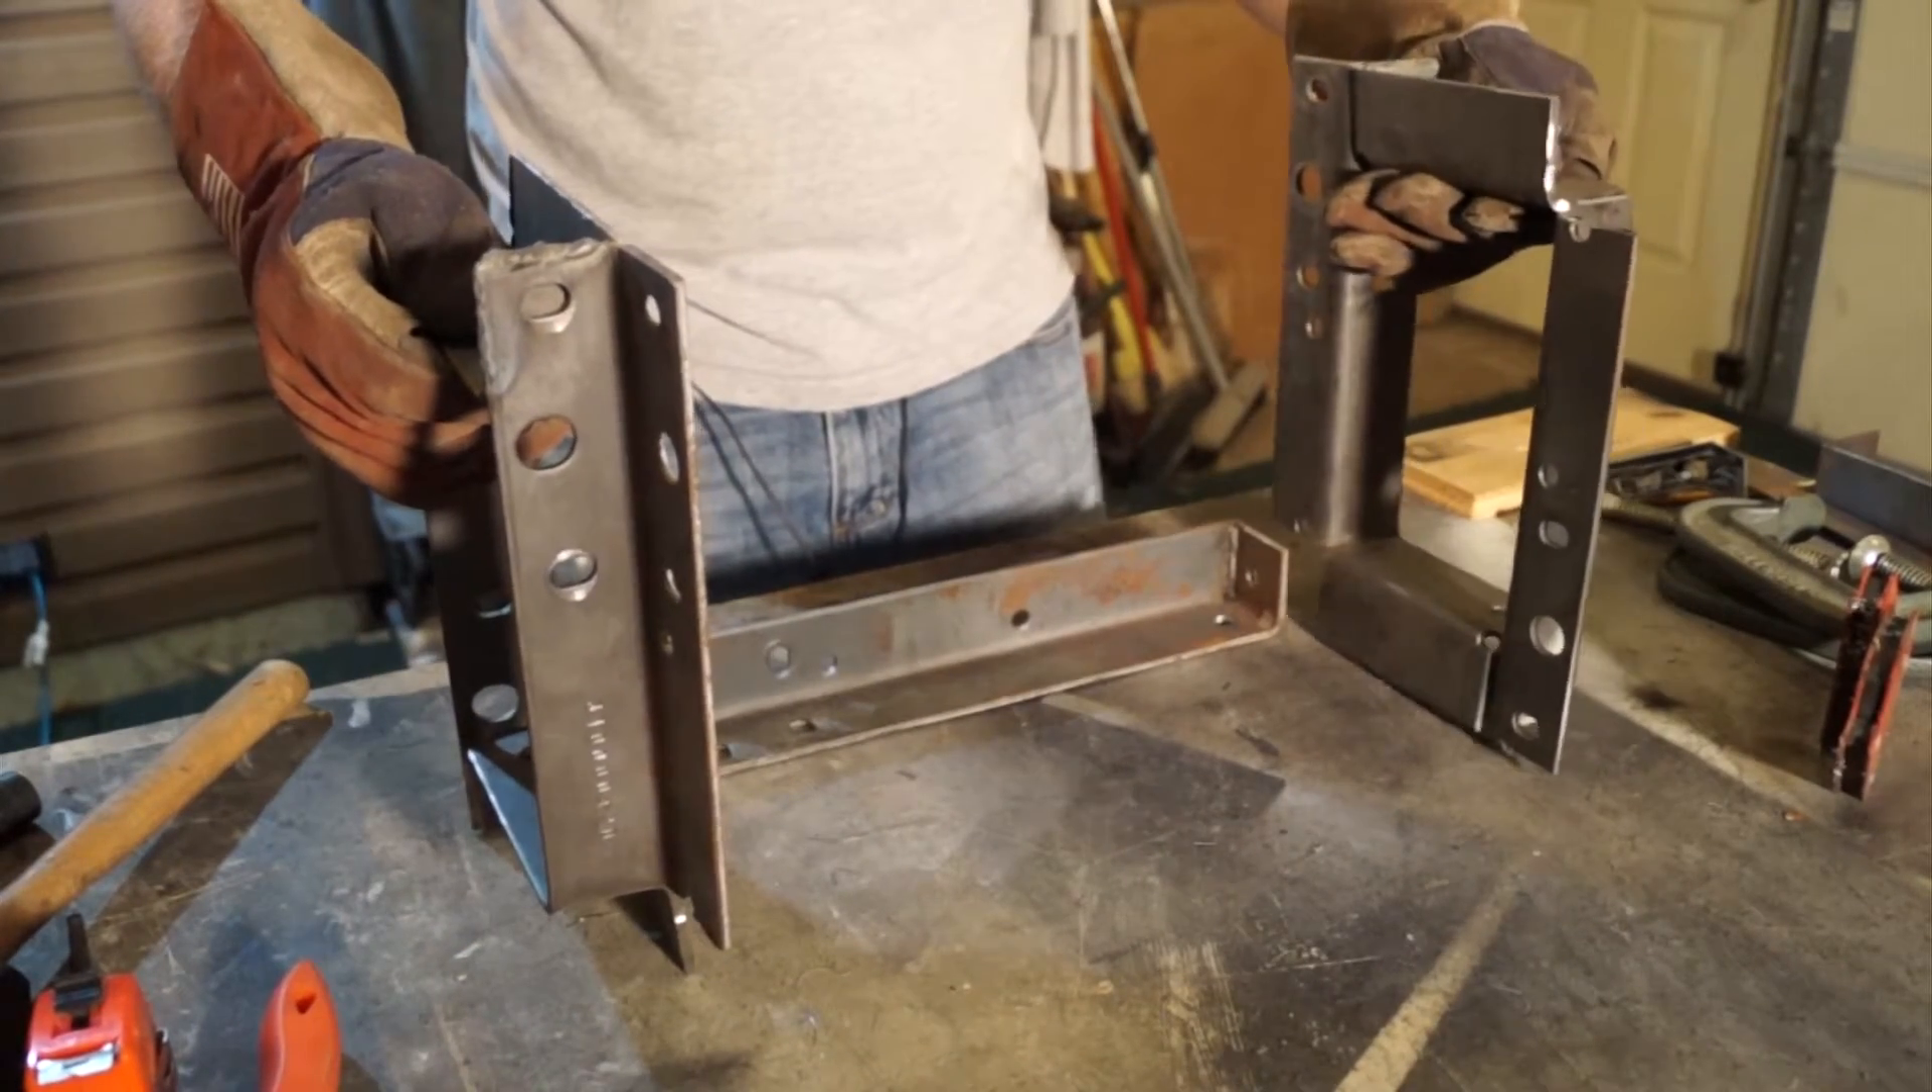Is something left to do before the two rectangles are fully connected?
Yes.